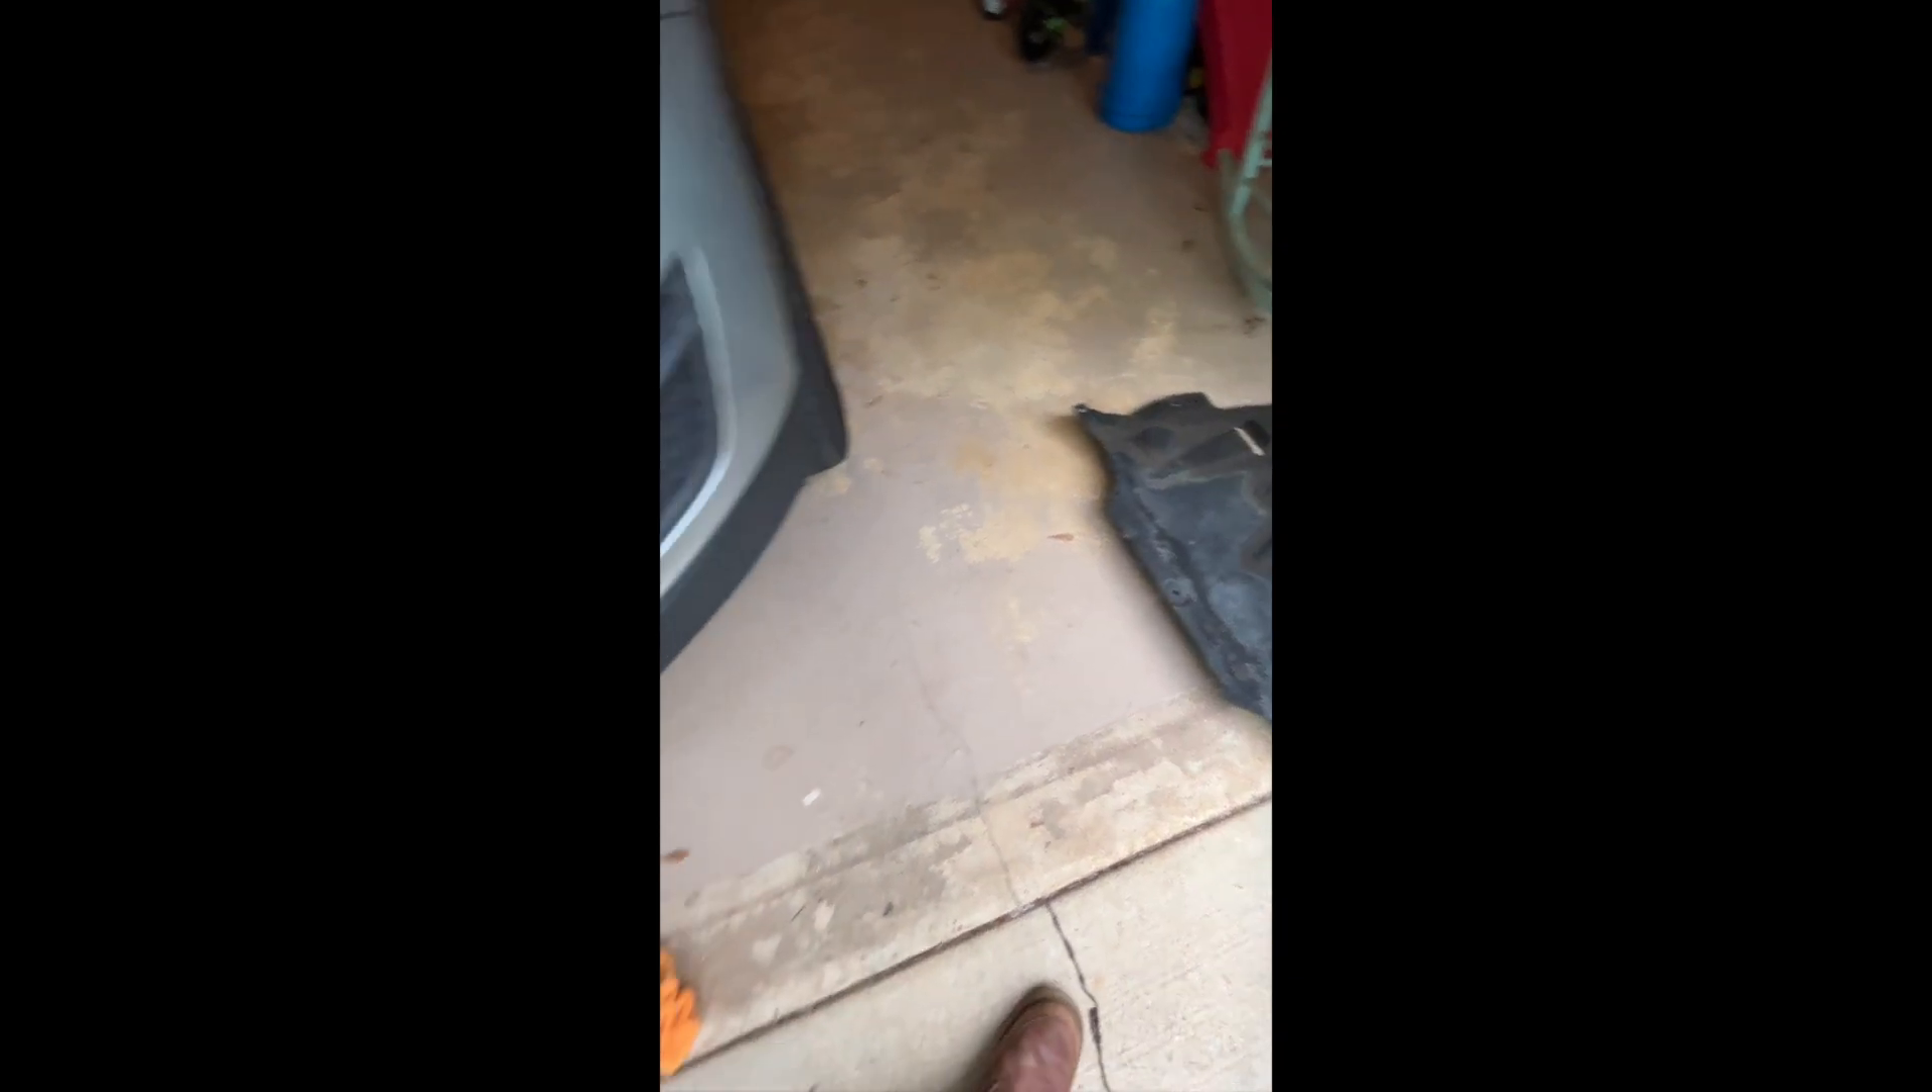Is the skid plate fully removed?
Yes.